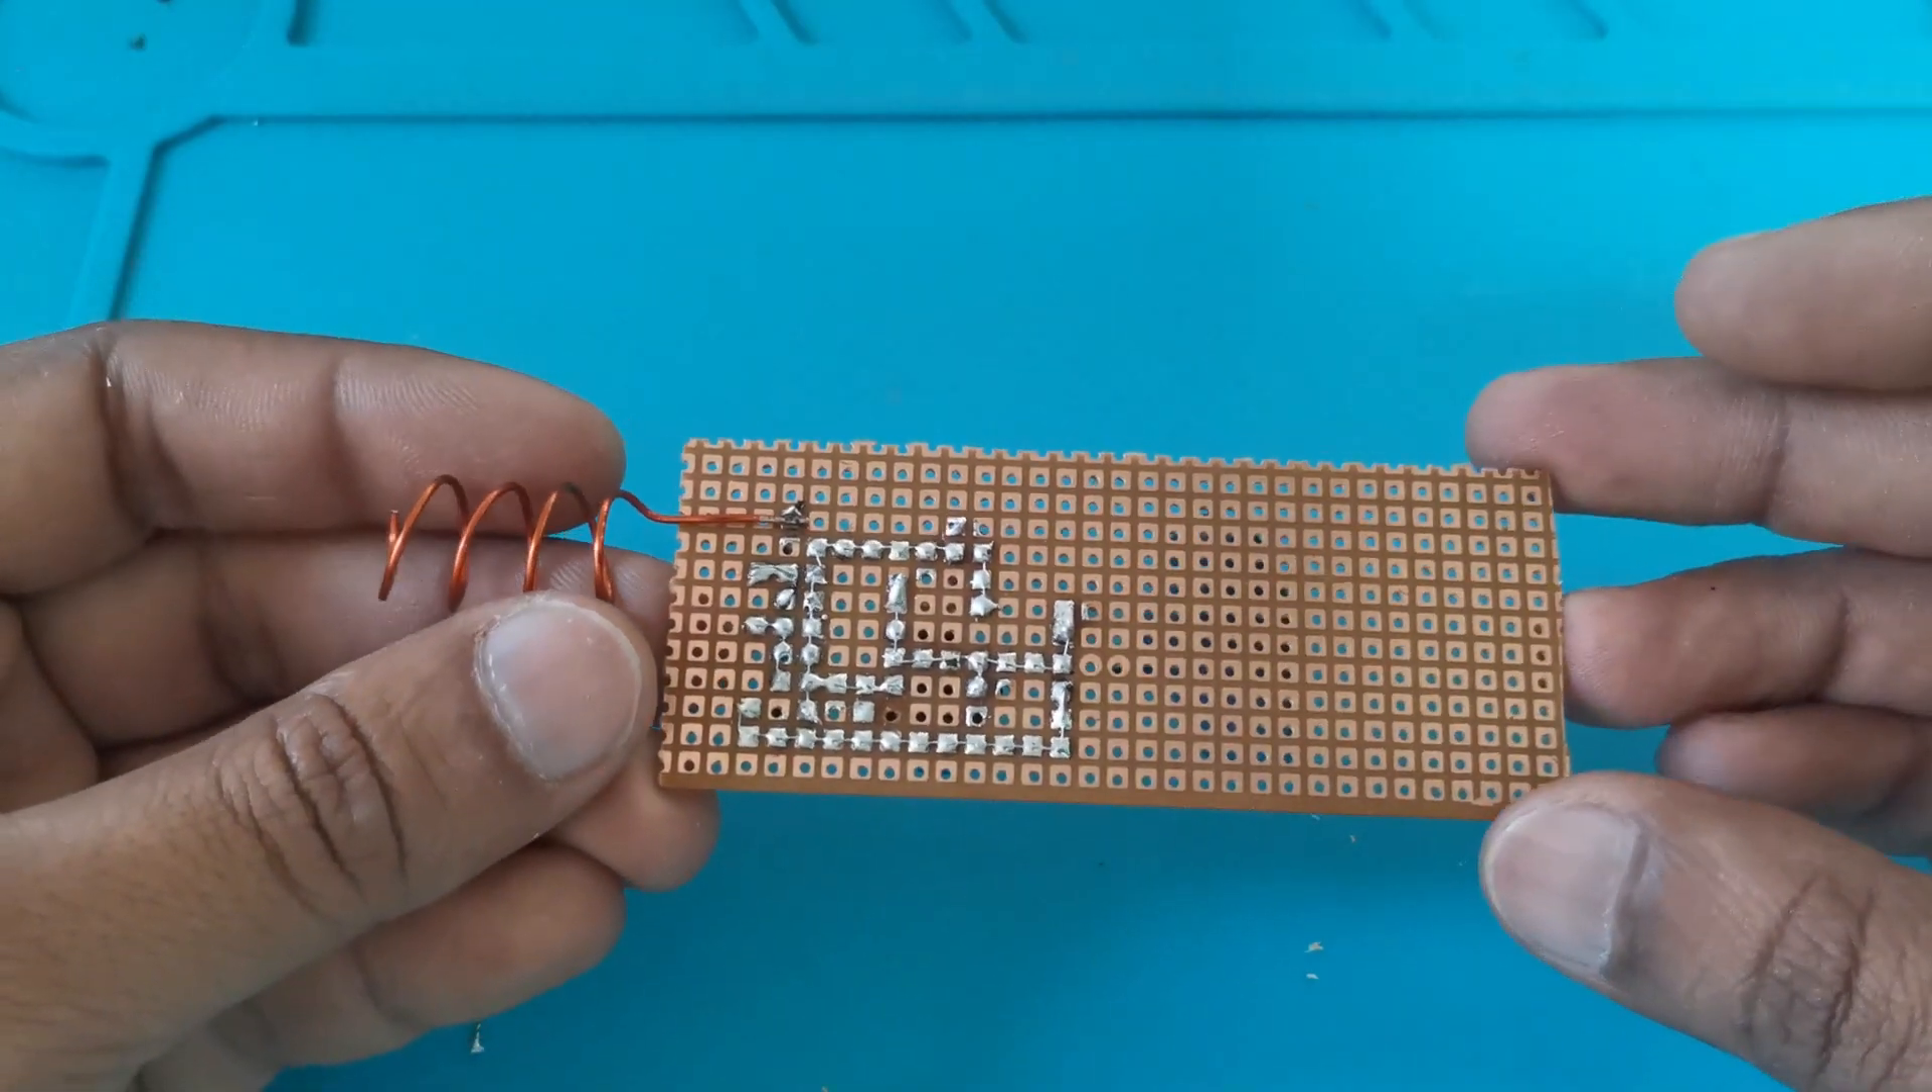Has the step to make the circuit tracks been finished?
Yes.